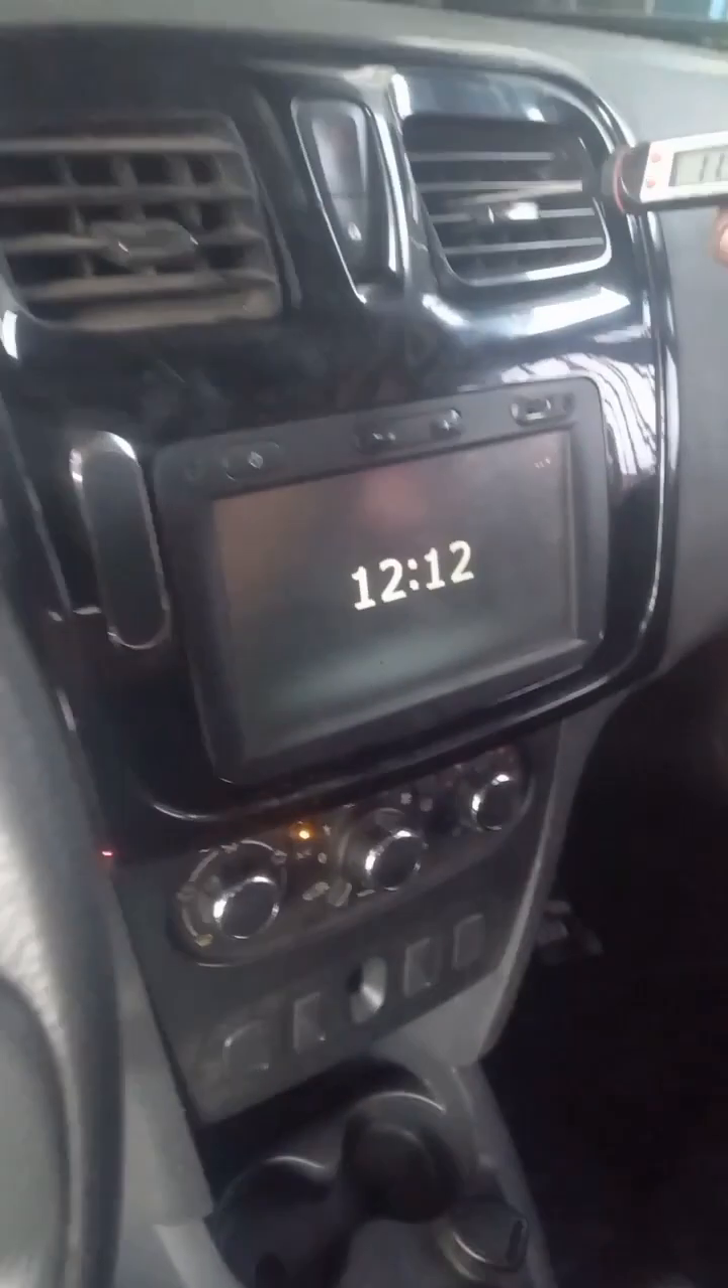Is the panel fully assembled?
Yes.